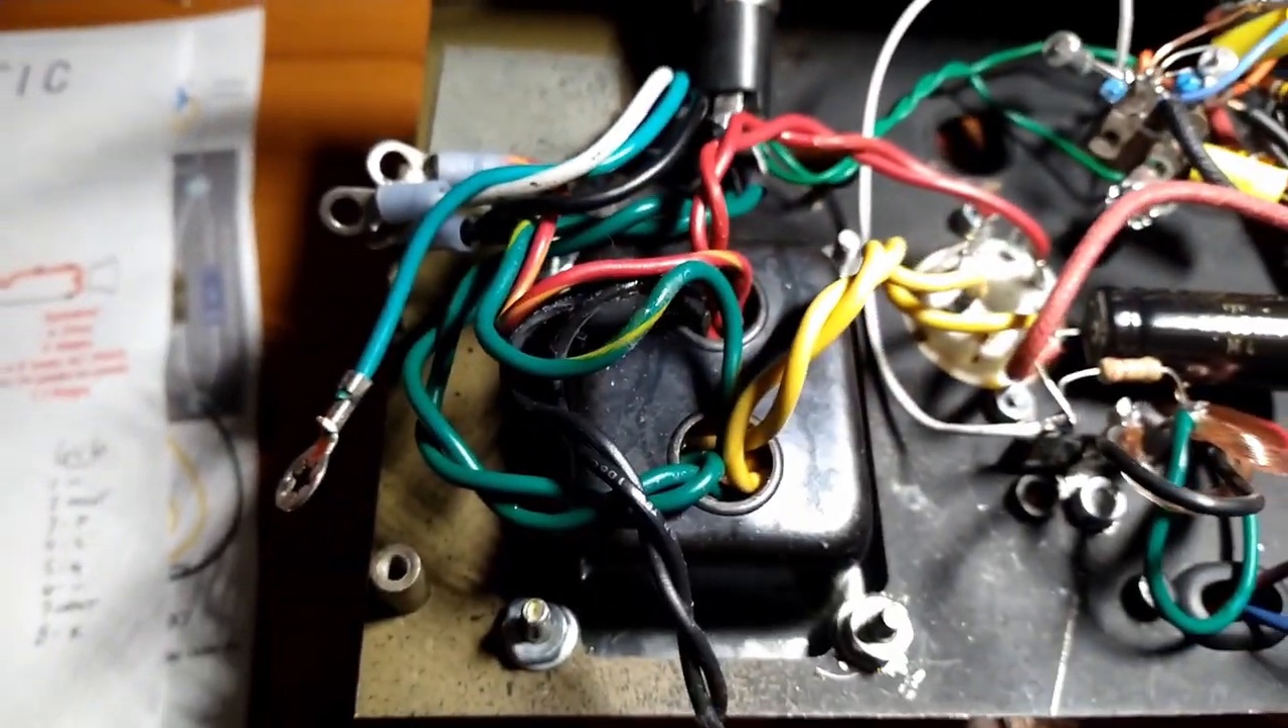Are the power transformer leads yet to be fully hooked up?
Yes.